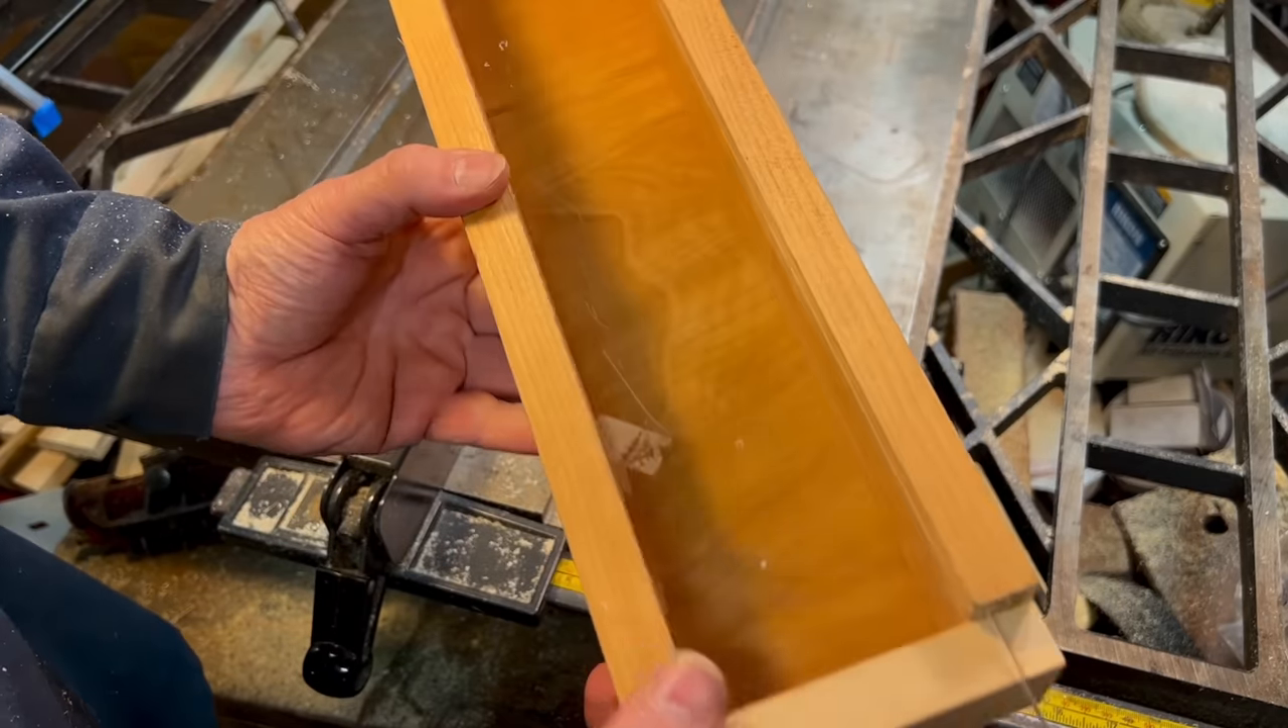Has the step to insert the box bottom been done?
Yes.